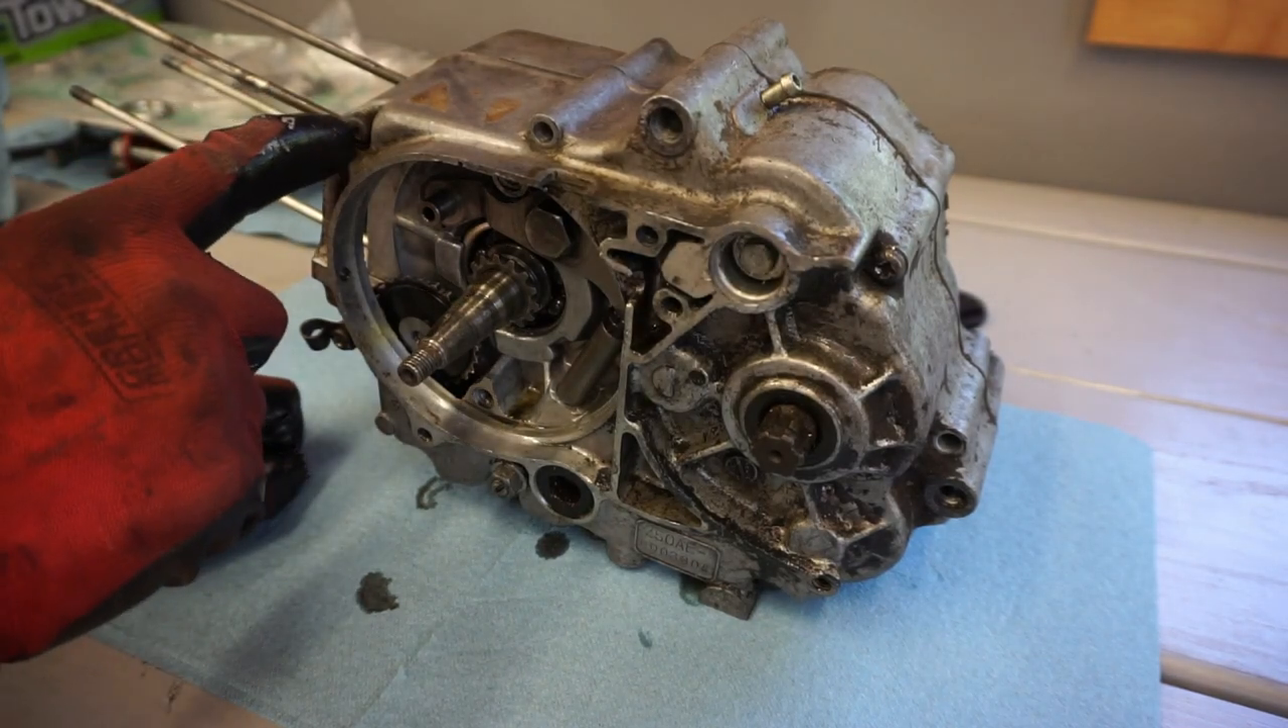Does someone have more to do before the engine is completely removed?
No.